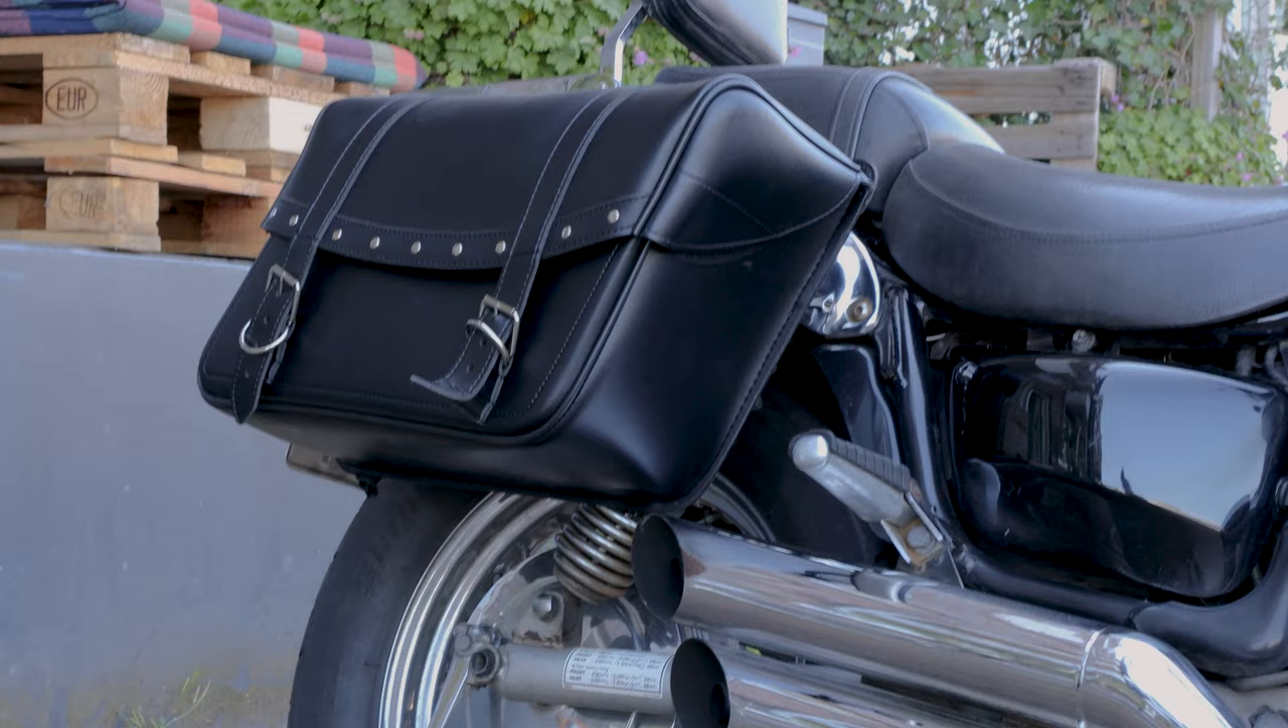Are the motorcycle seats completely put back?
Yes.